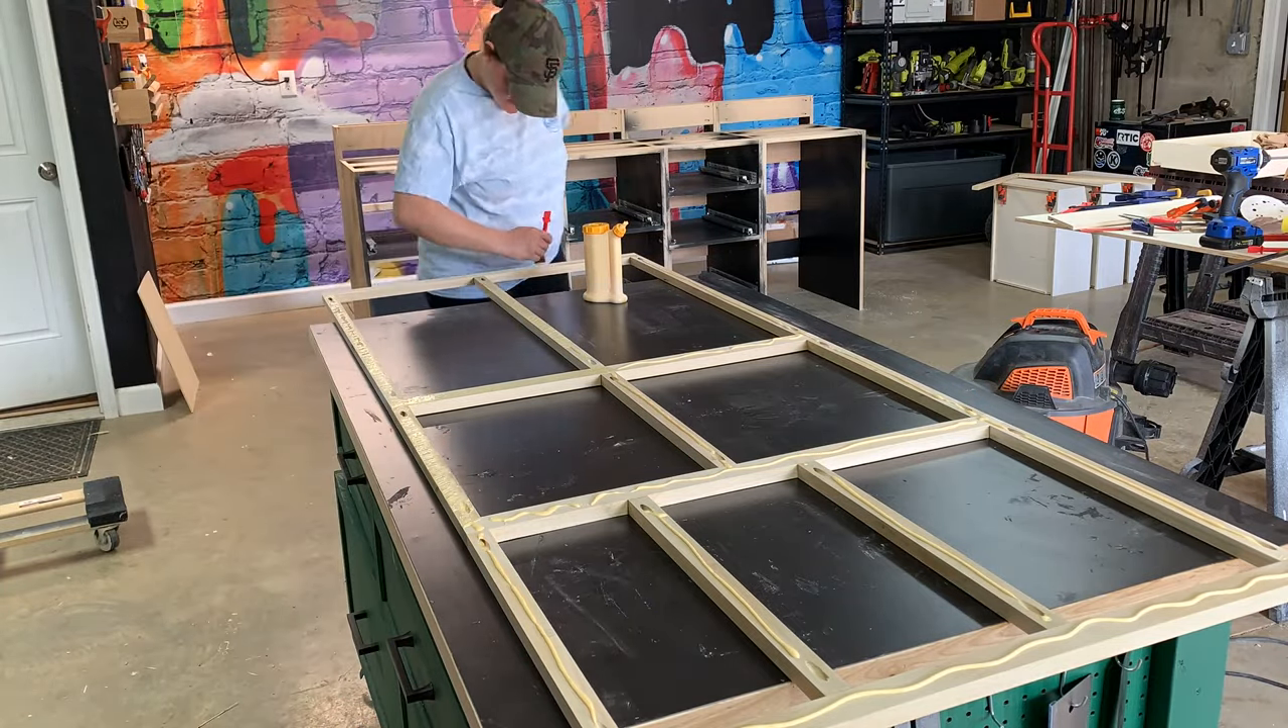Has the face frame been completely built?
Yes.